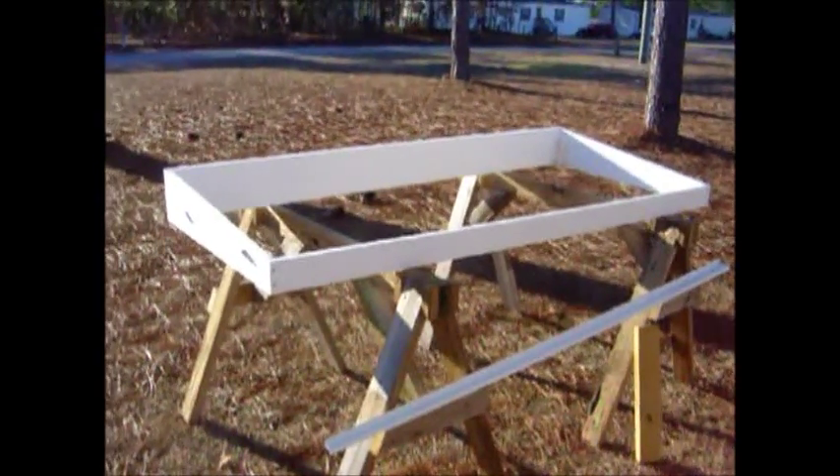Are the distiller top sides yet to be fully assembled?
No.